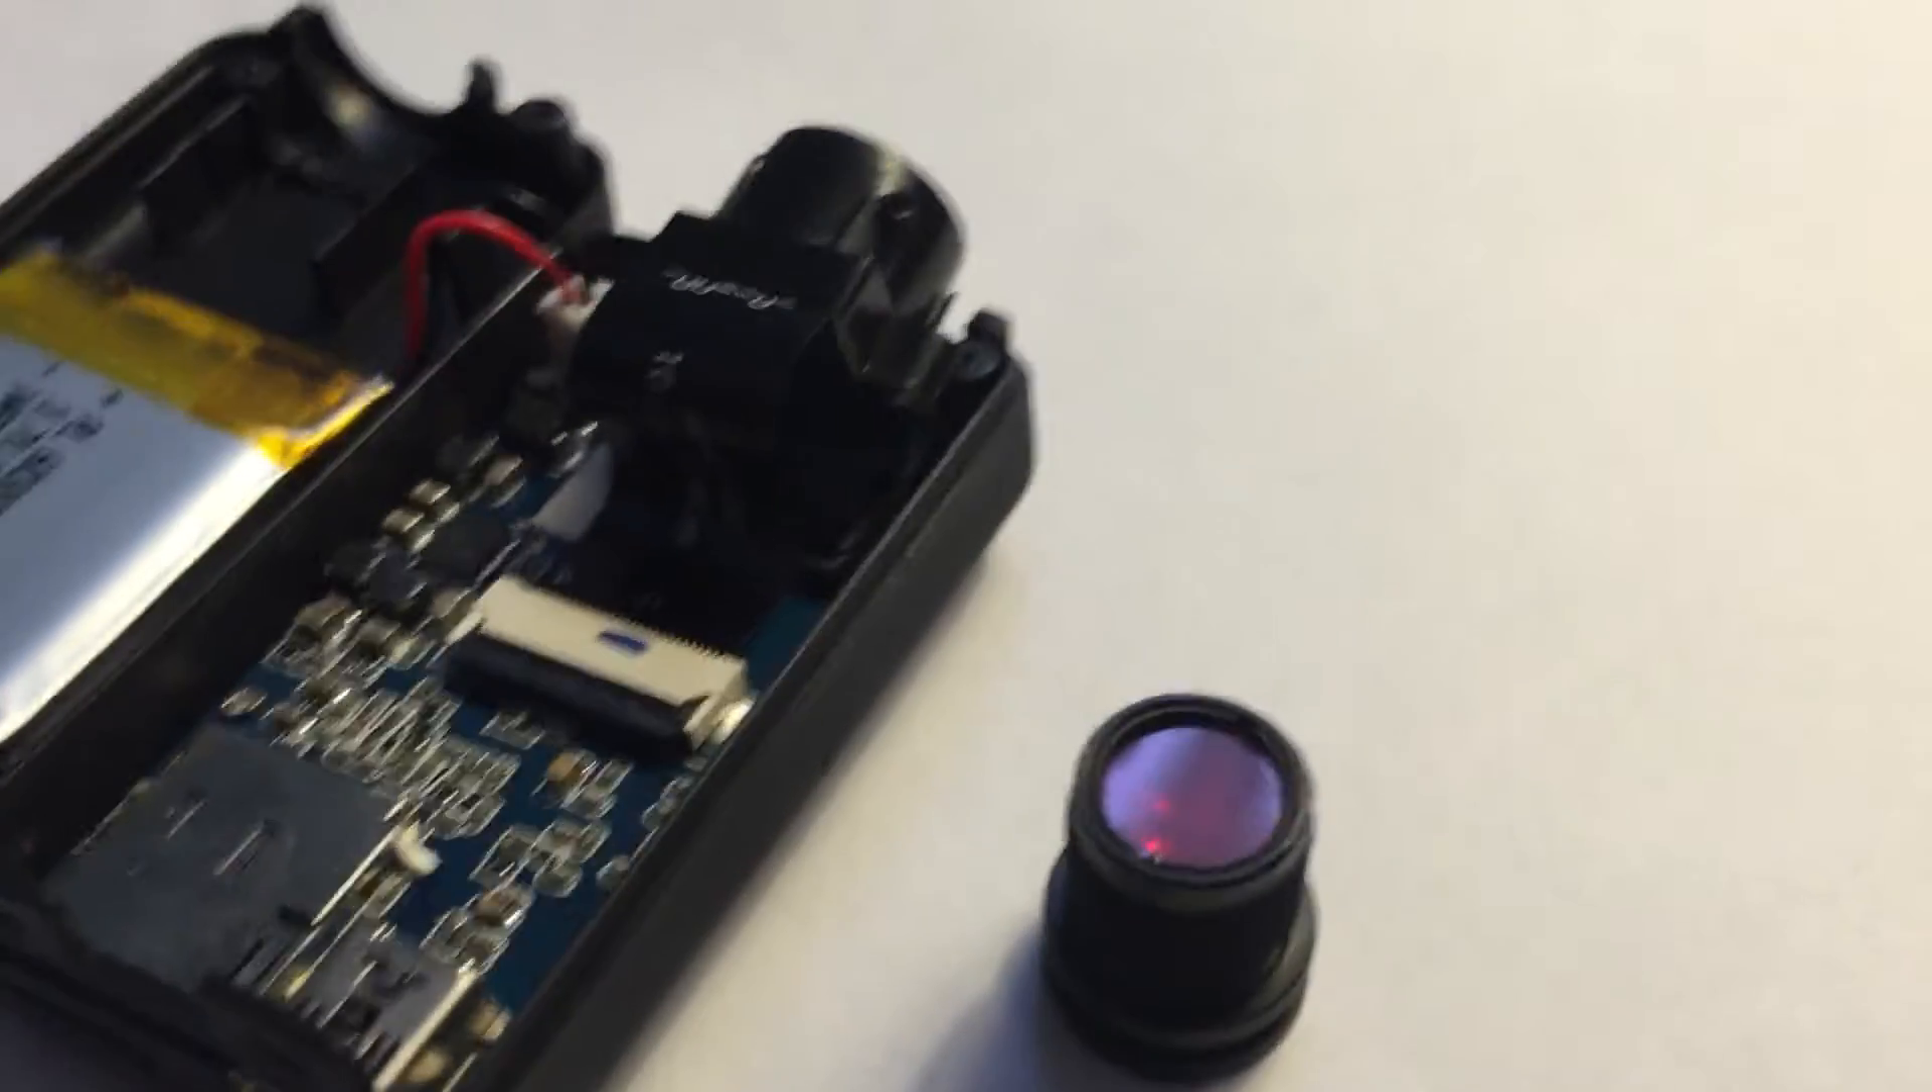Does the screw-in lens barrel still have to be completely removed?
No.